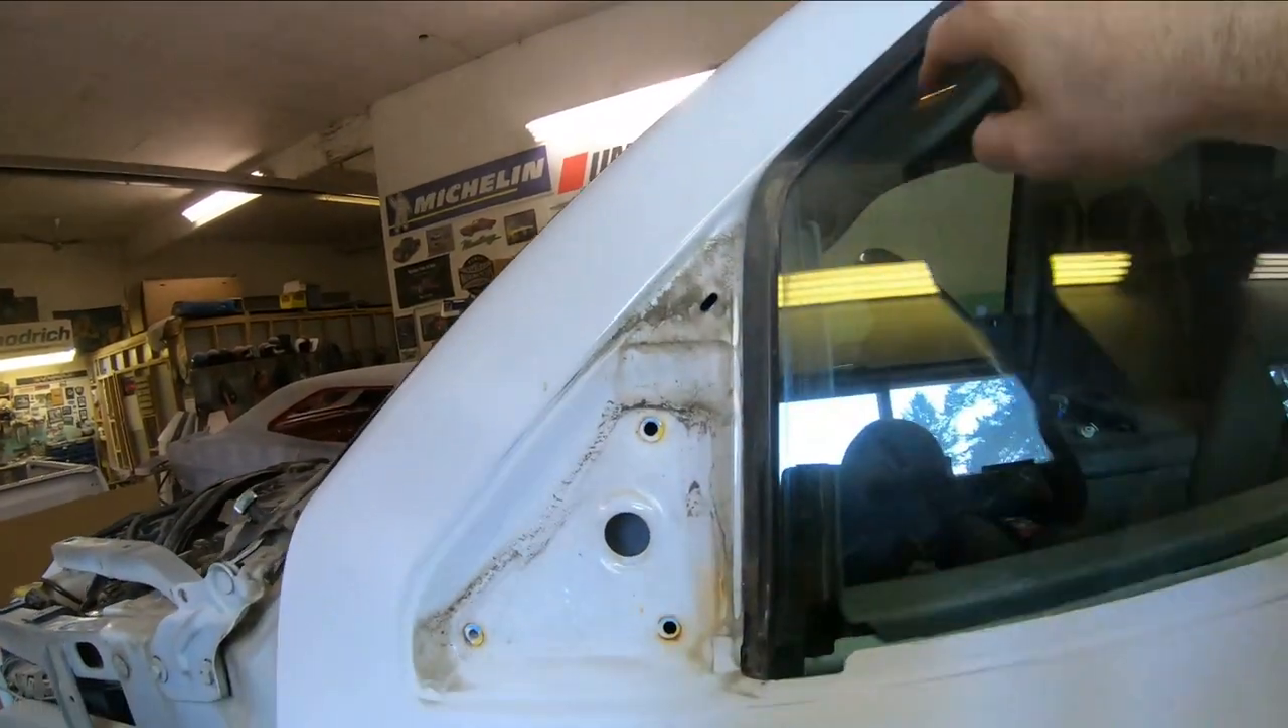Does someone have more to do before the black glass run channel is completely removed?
Yes.